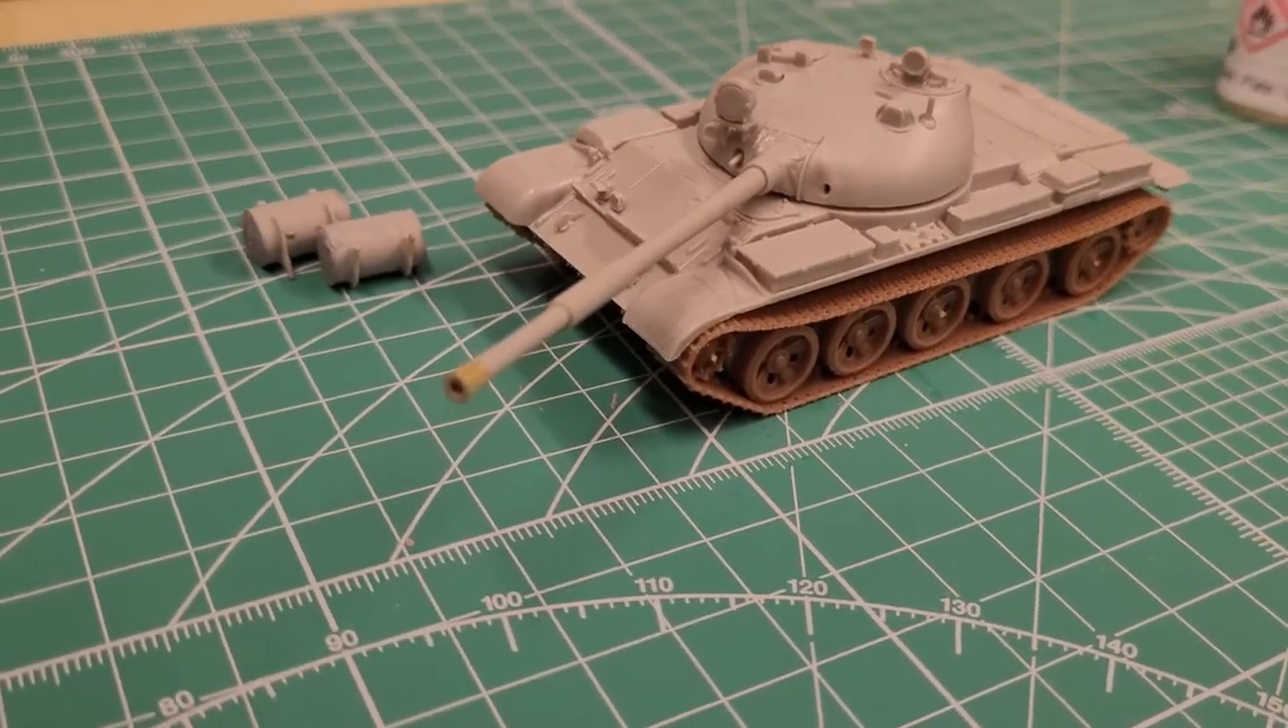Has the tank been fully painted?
No.